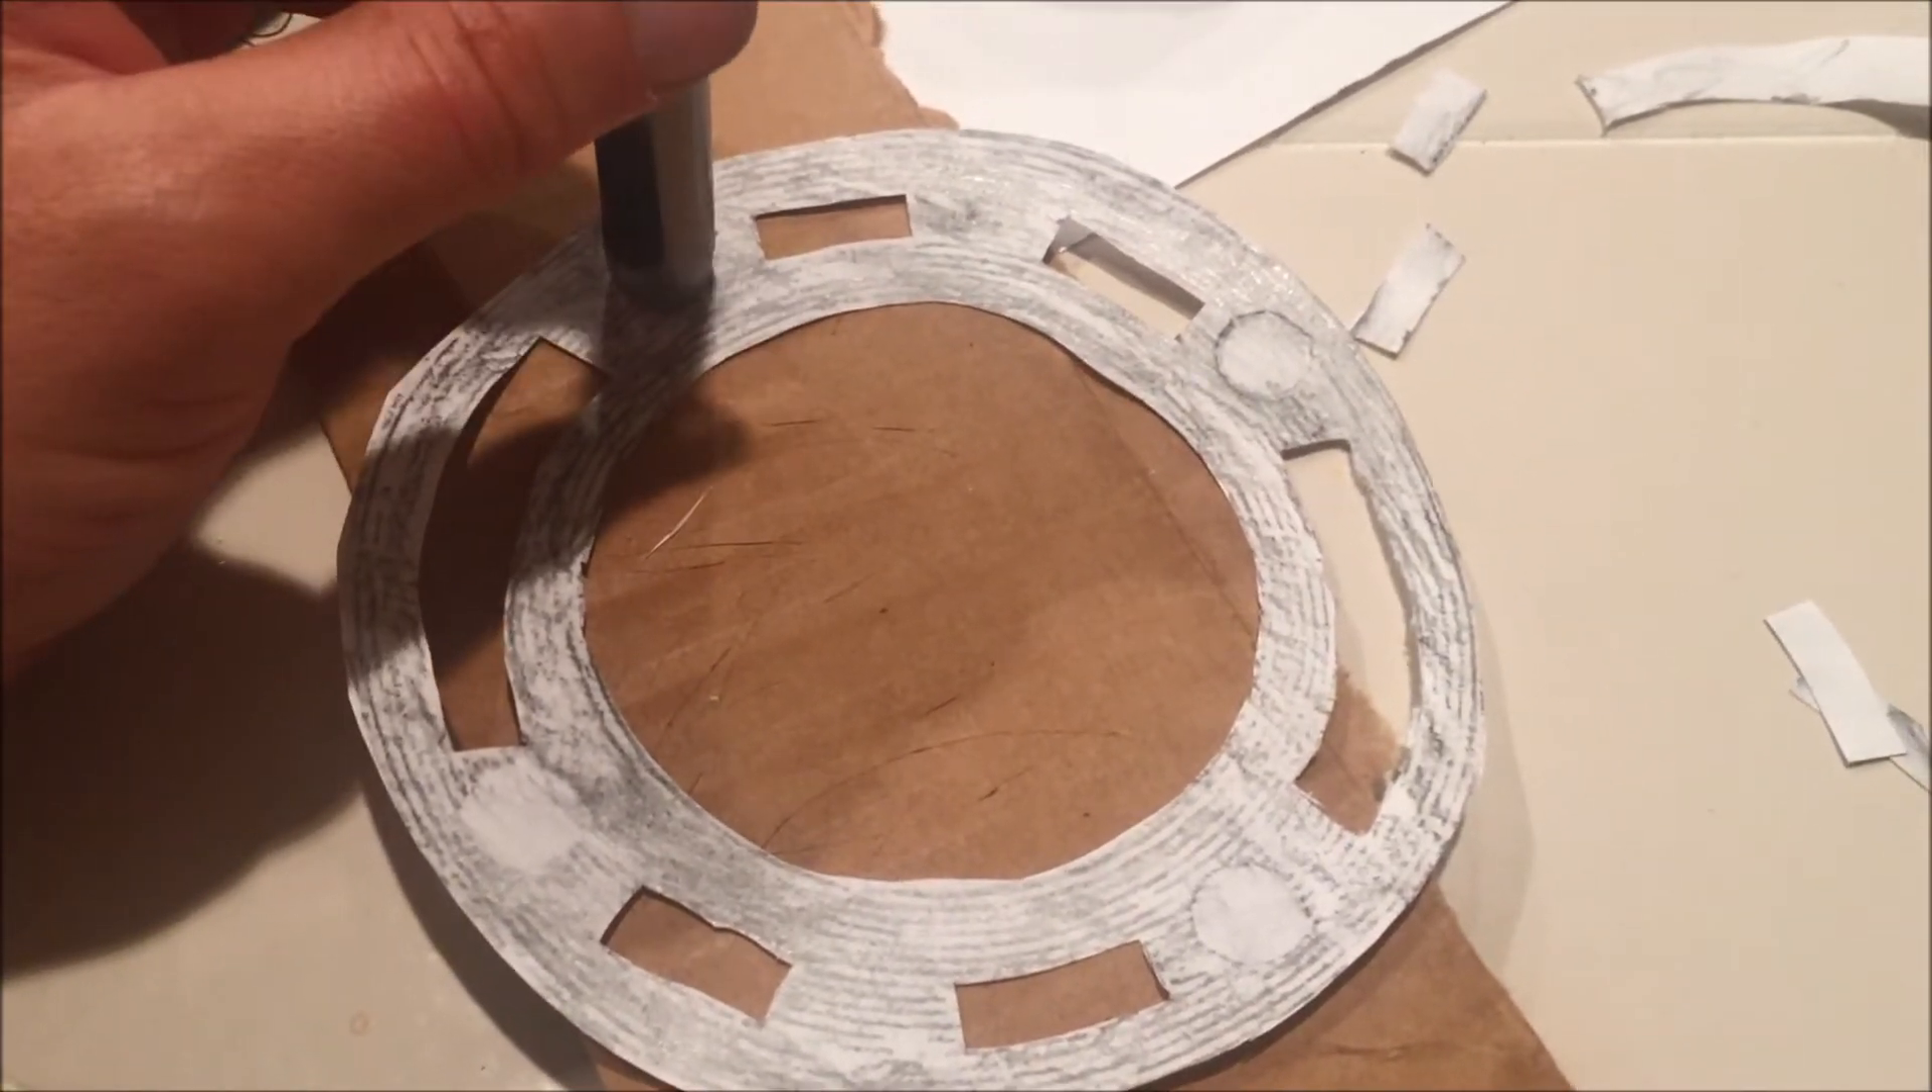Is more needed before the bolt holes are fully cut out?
Yes.